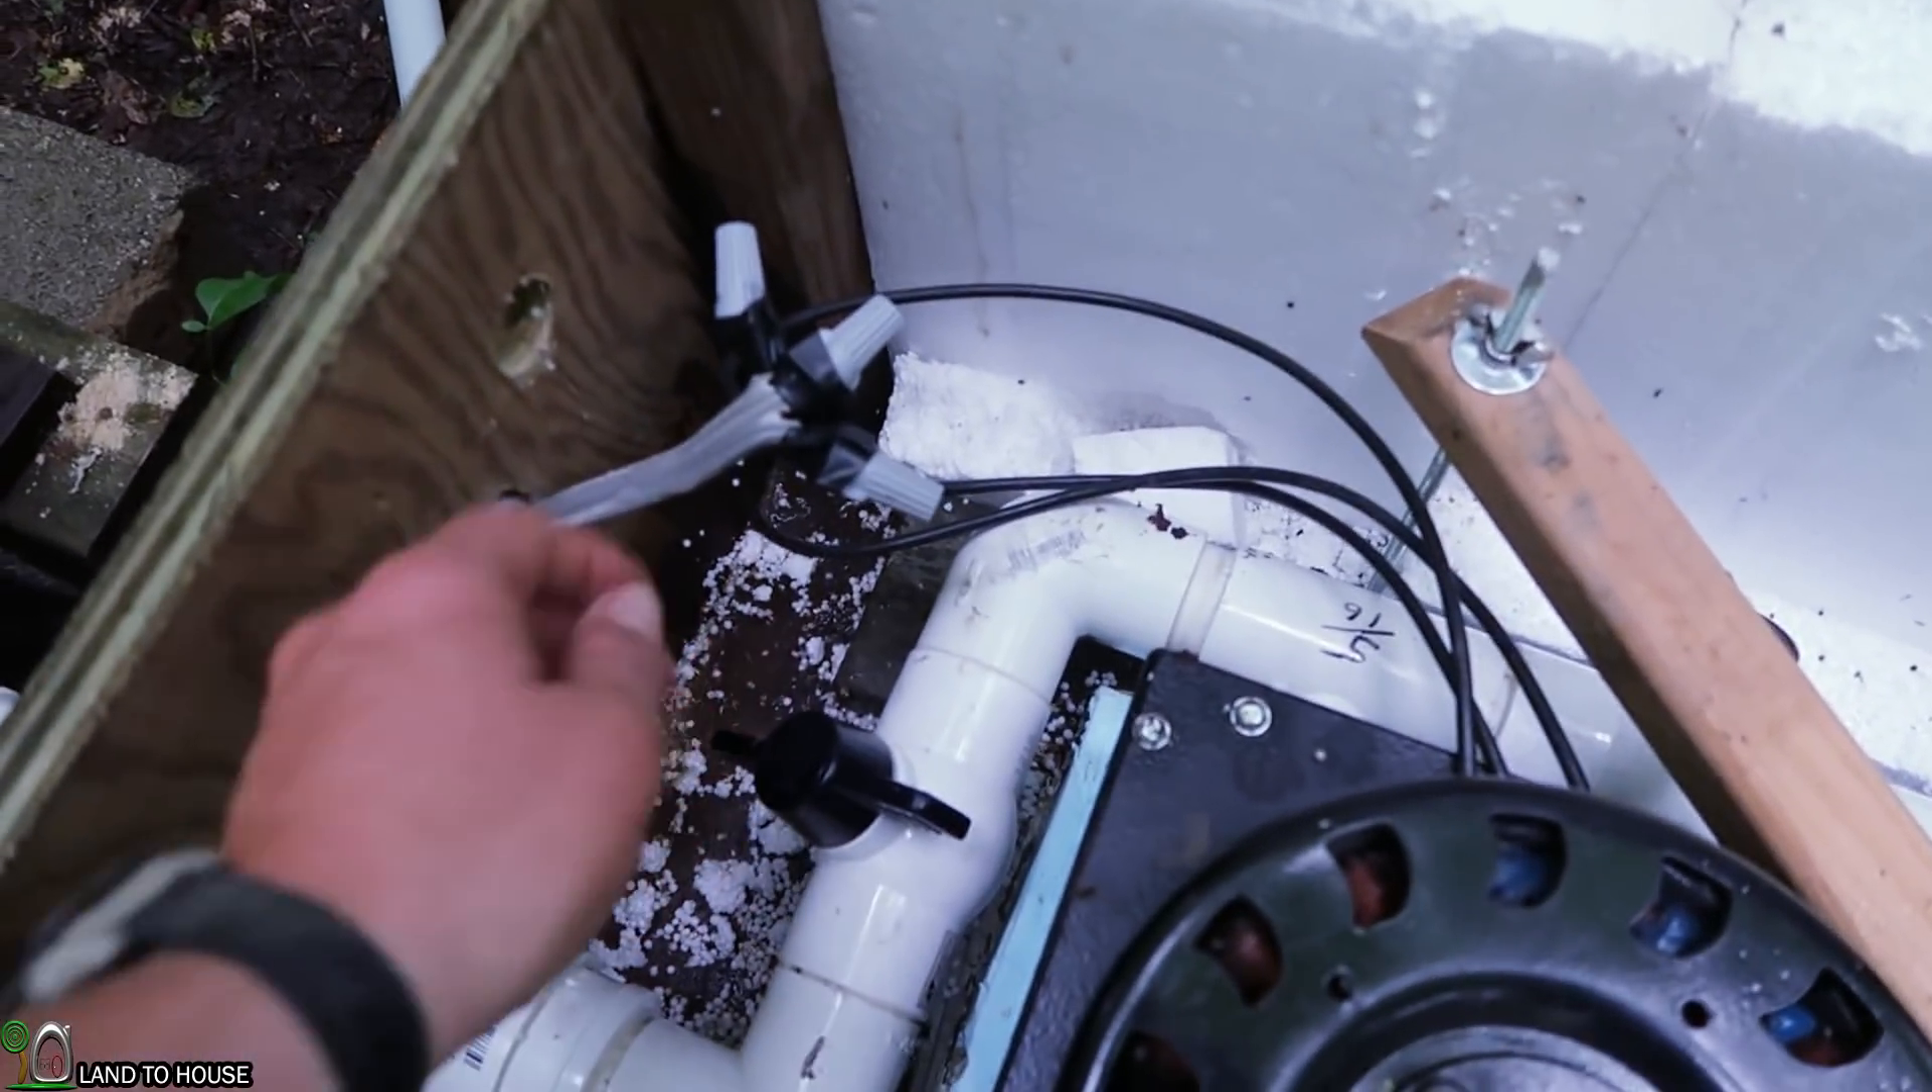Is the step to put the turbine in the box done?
Yes.